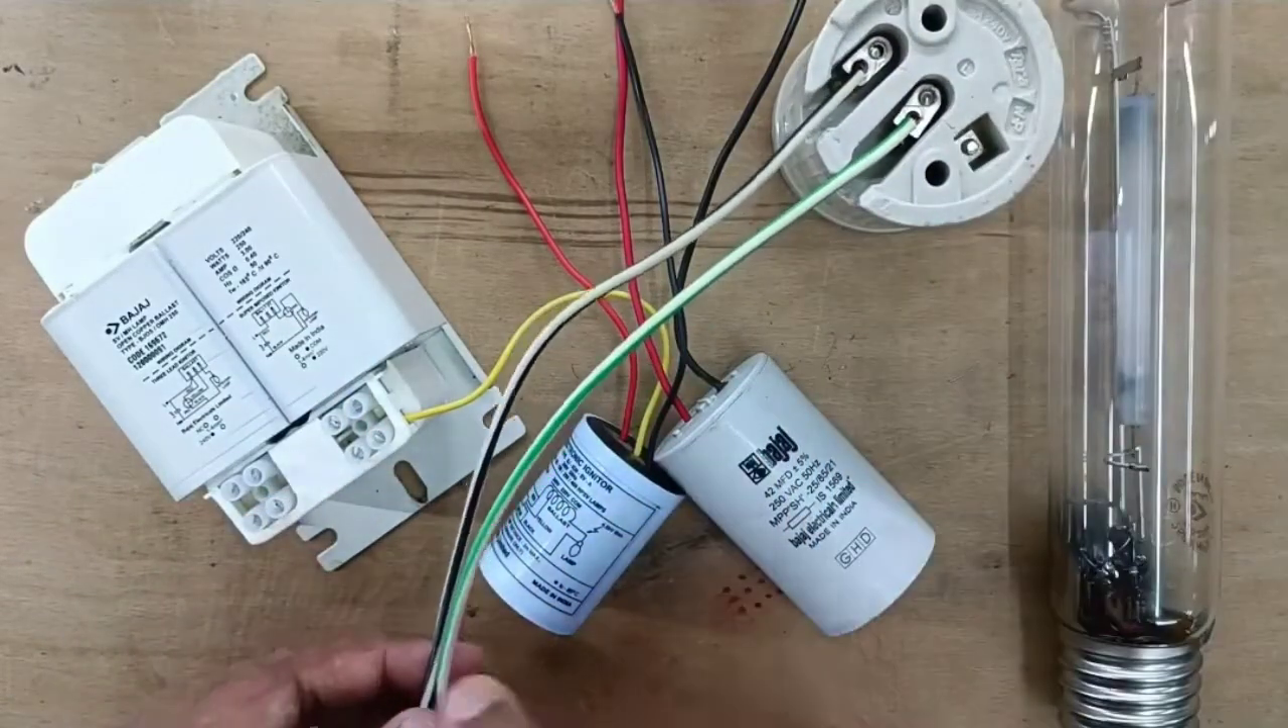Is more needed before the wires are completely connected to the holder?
No.